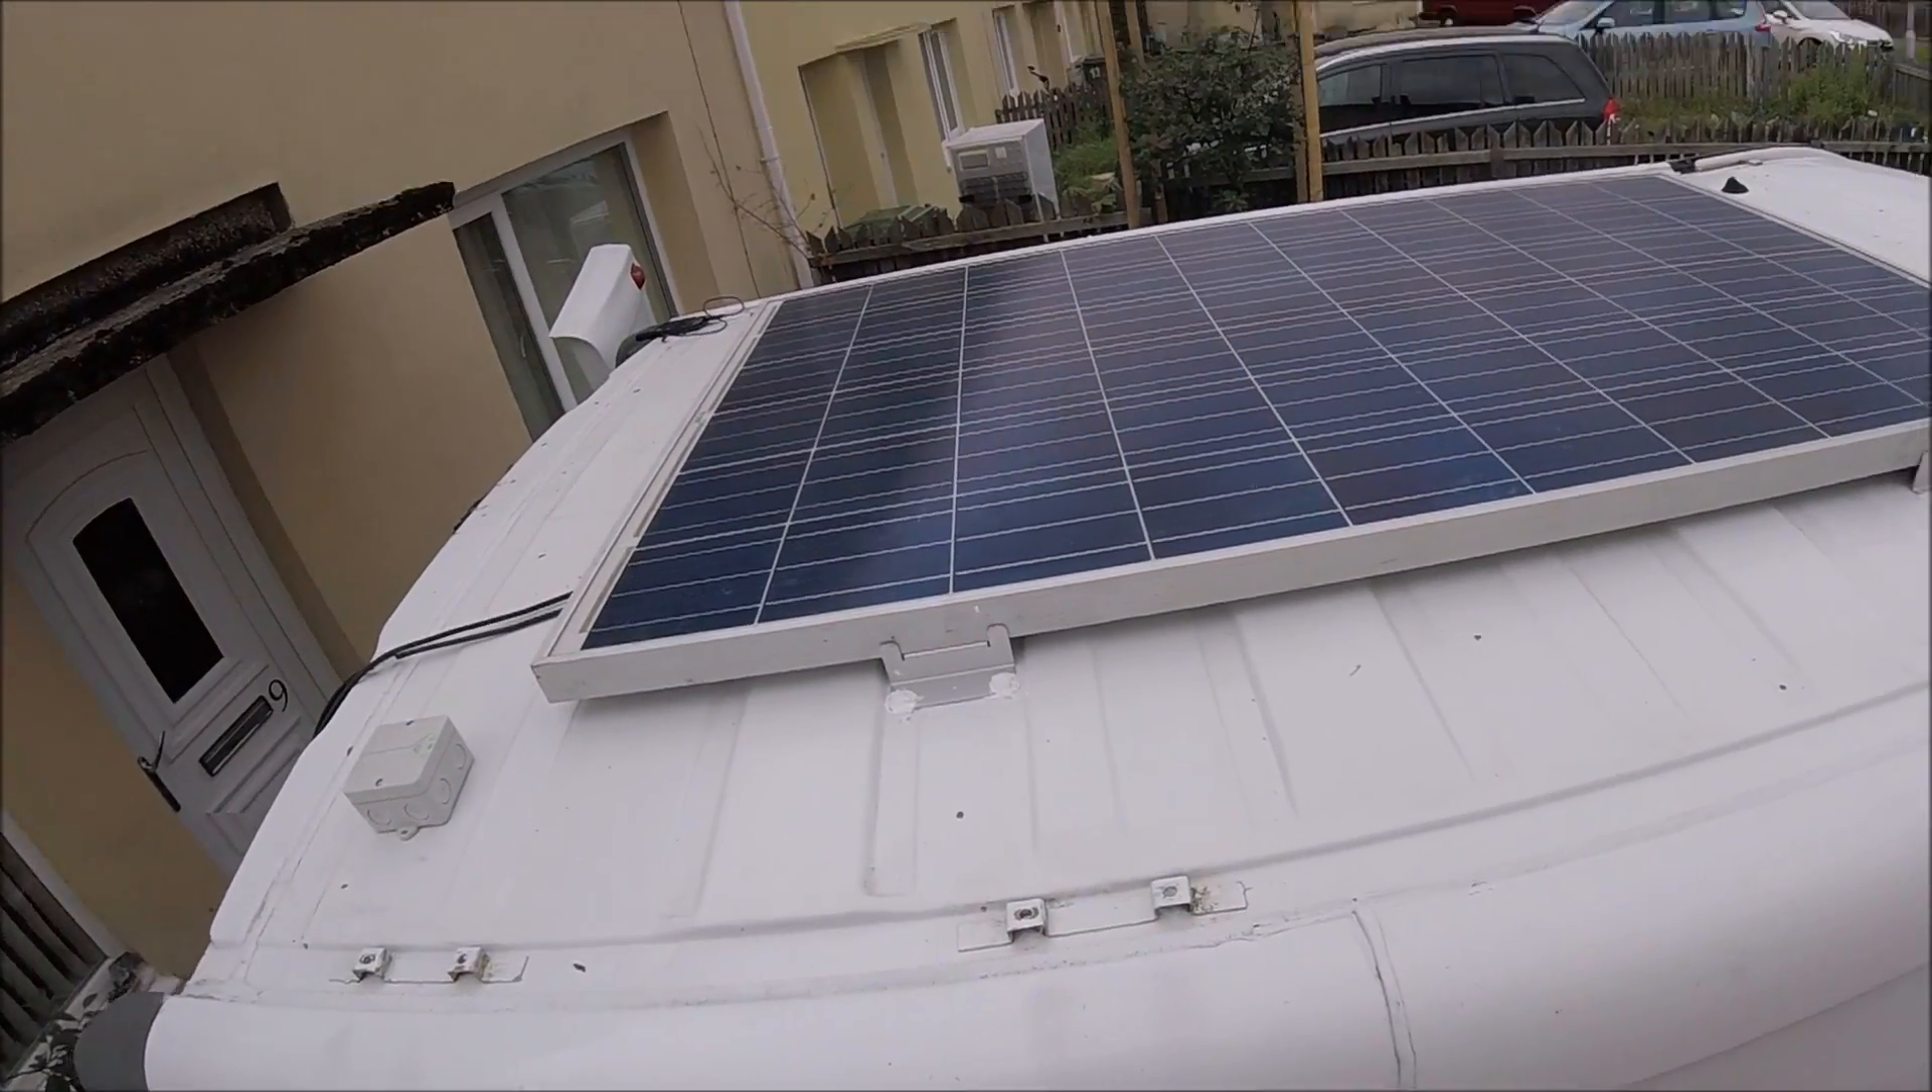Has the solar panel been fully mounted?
Yes.